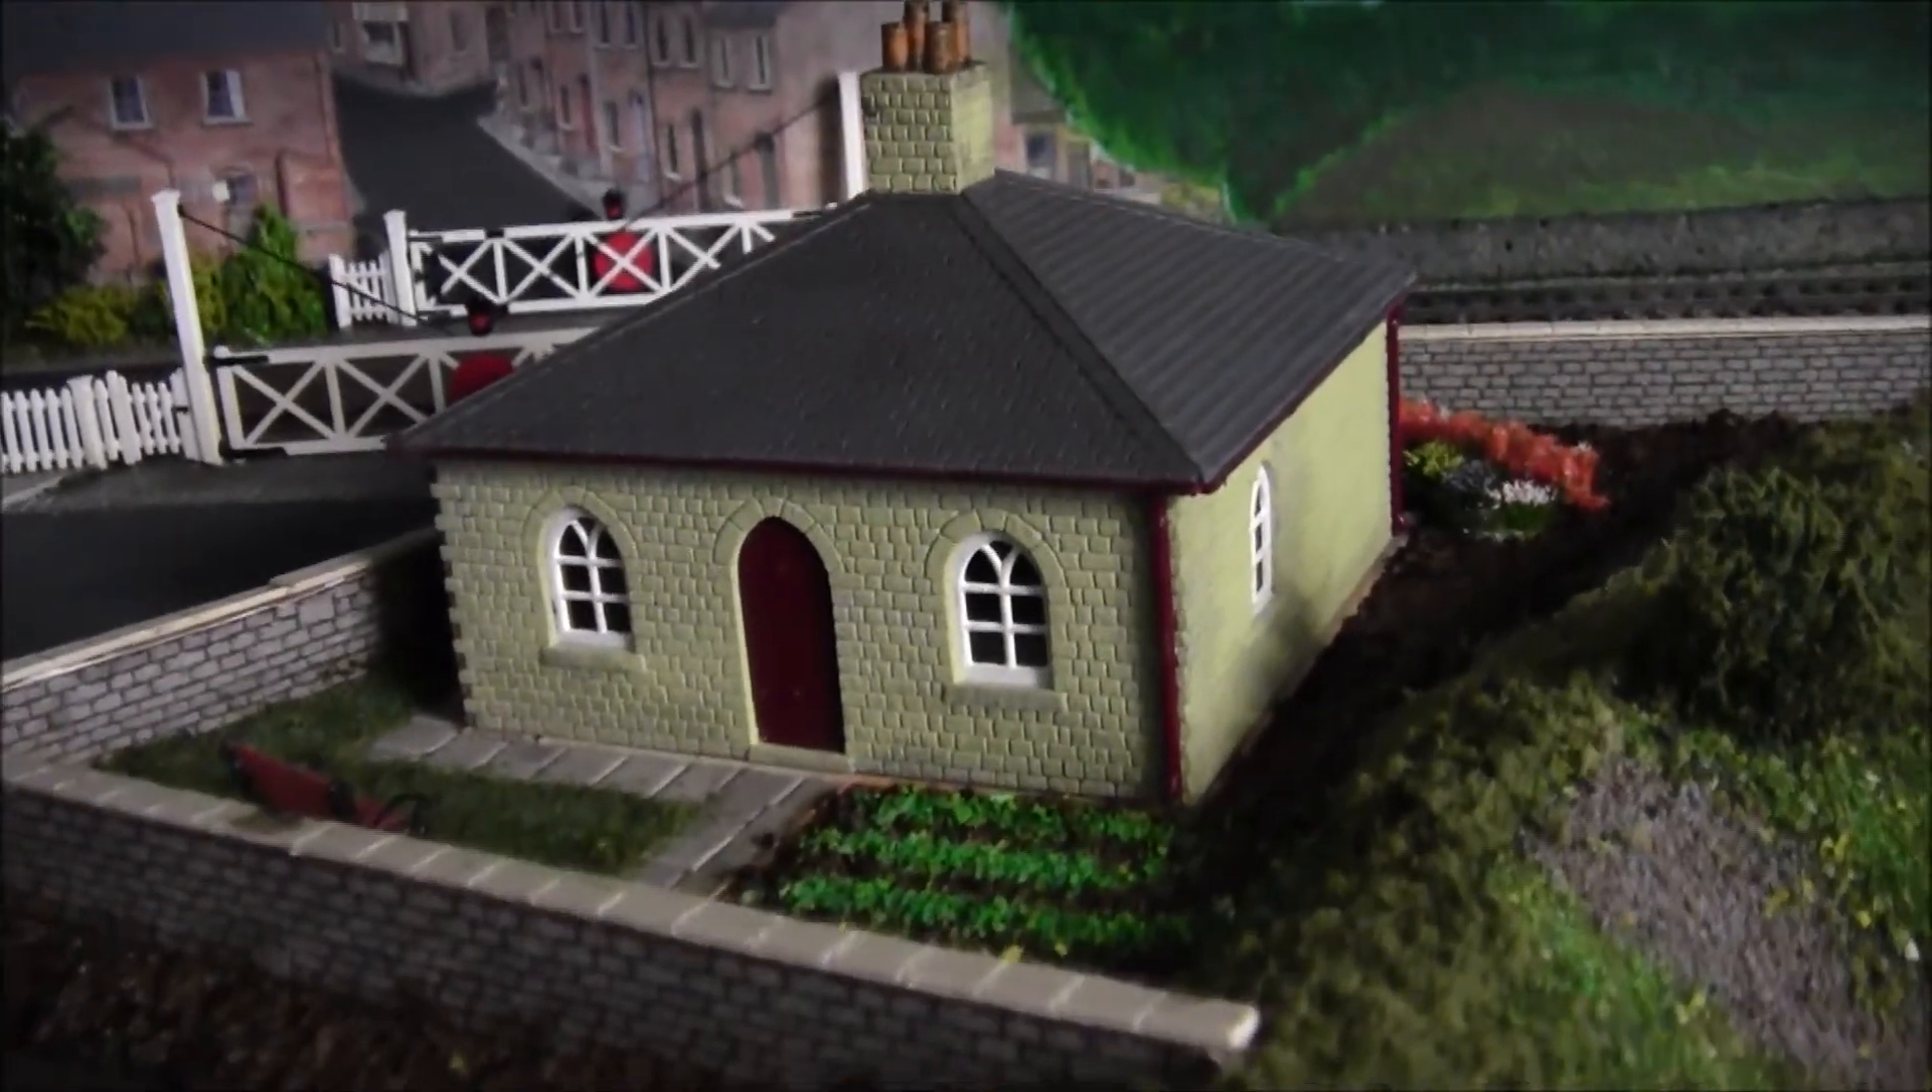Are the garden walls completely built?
Yes.